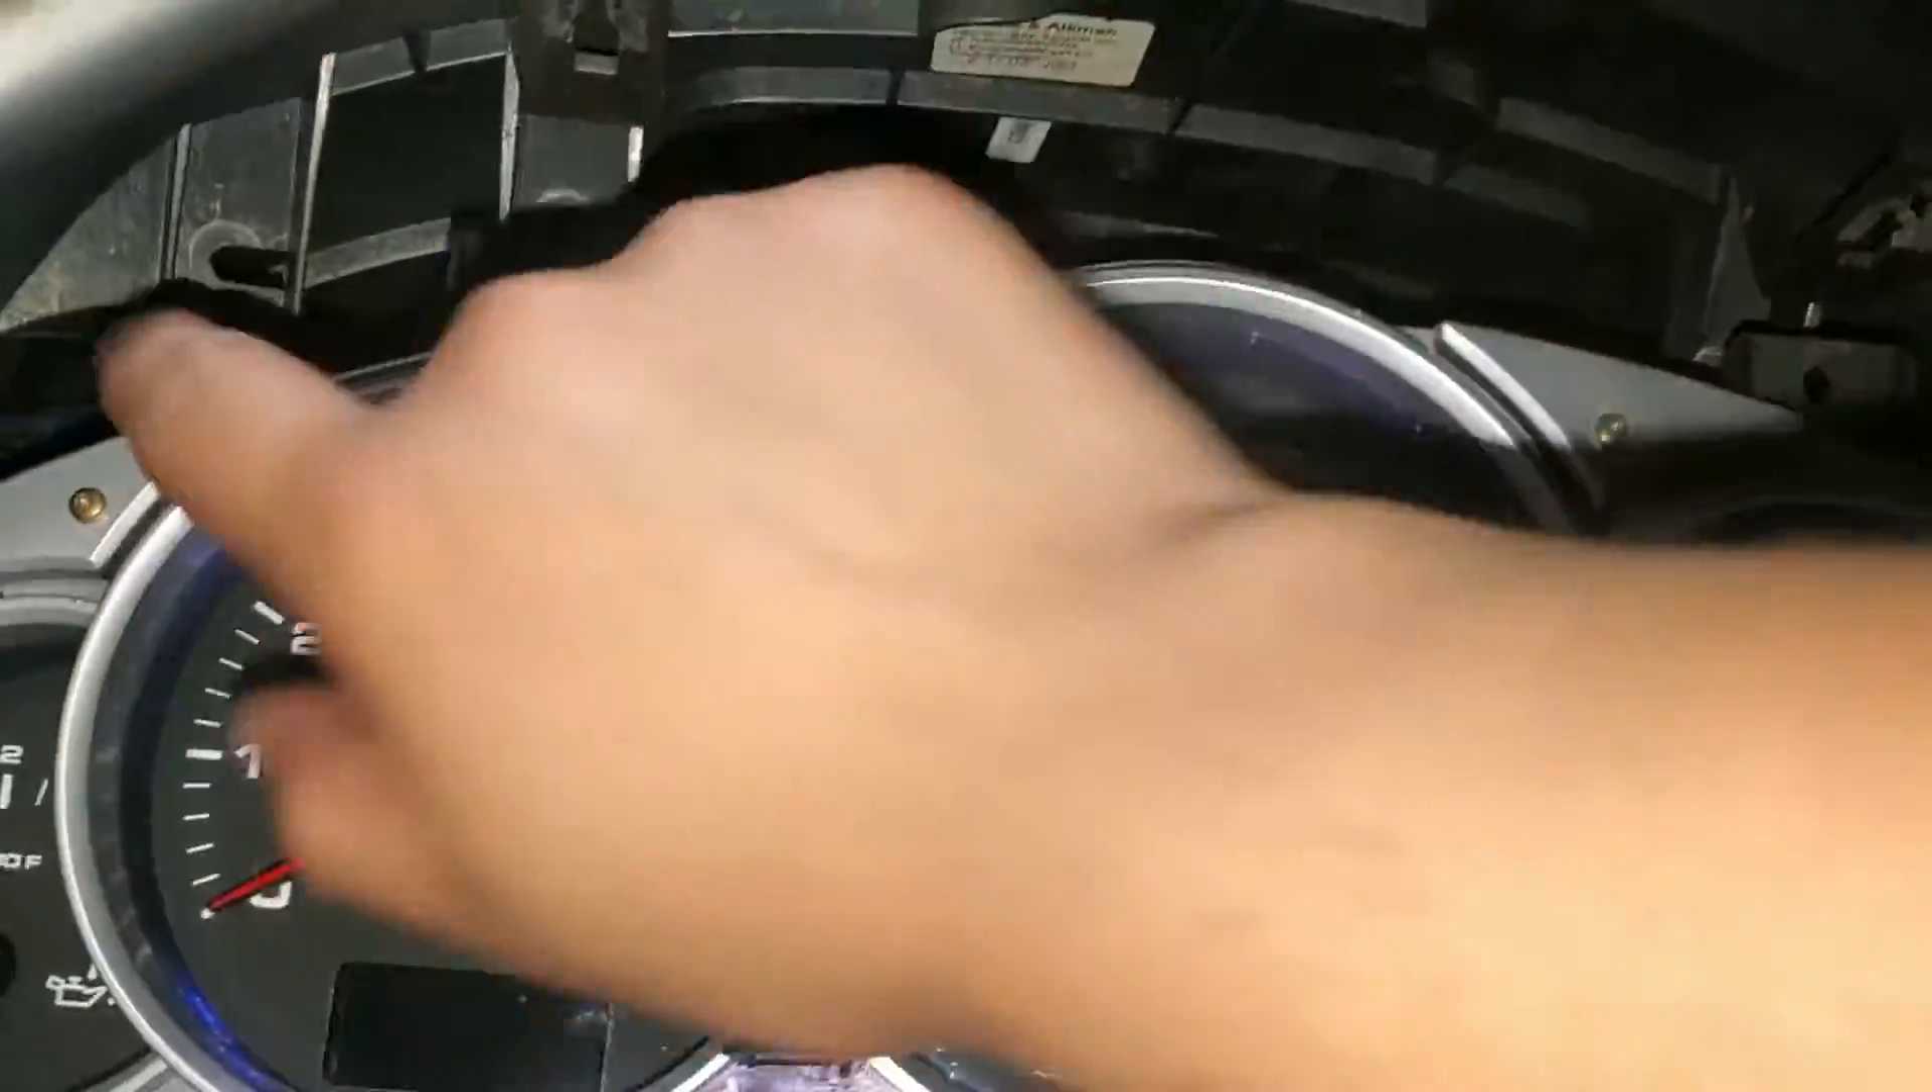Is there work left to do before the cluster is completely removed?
Yes.